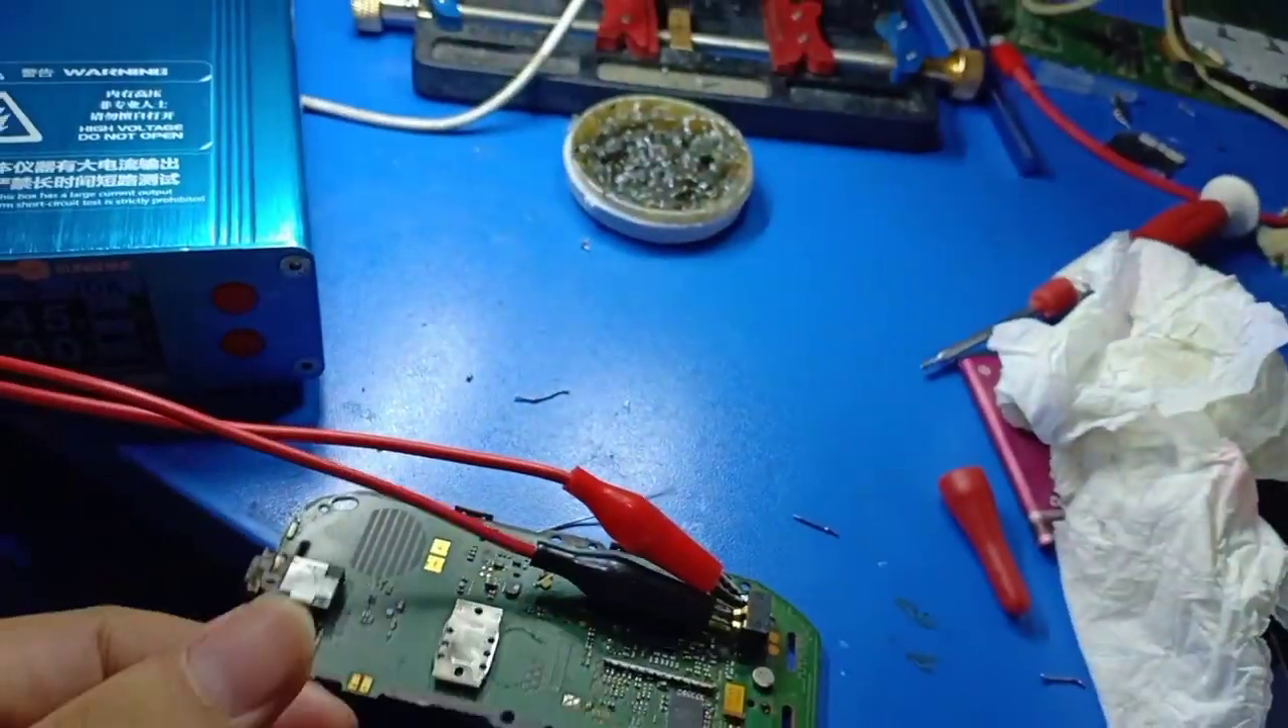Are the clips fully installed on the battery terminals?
Yes.